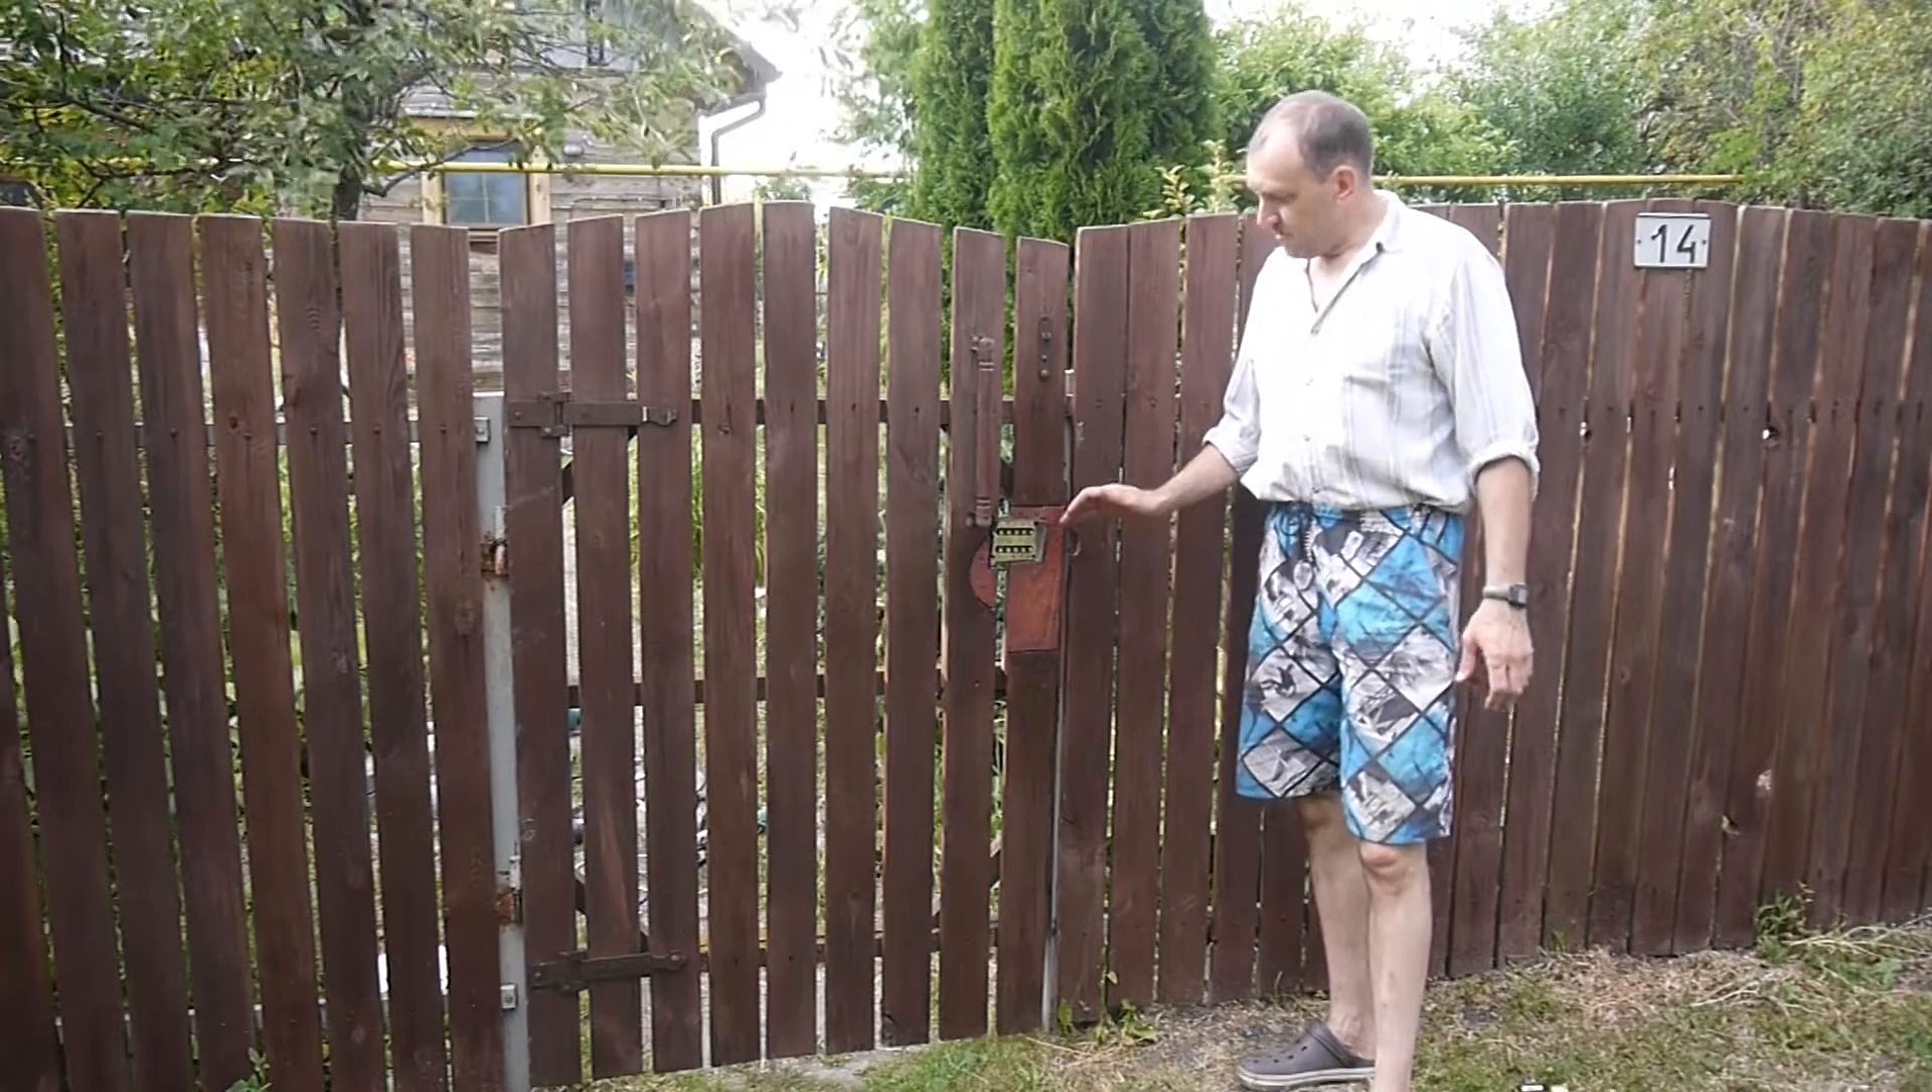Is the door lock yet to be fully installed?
No.